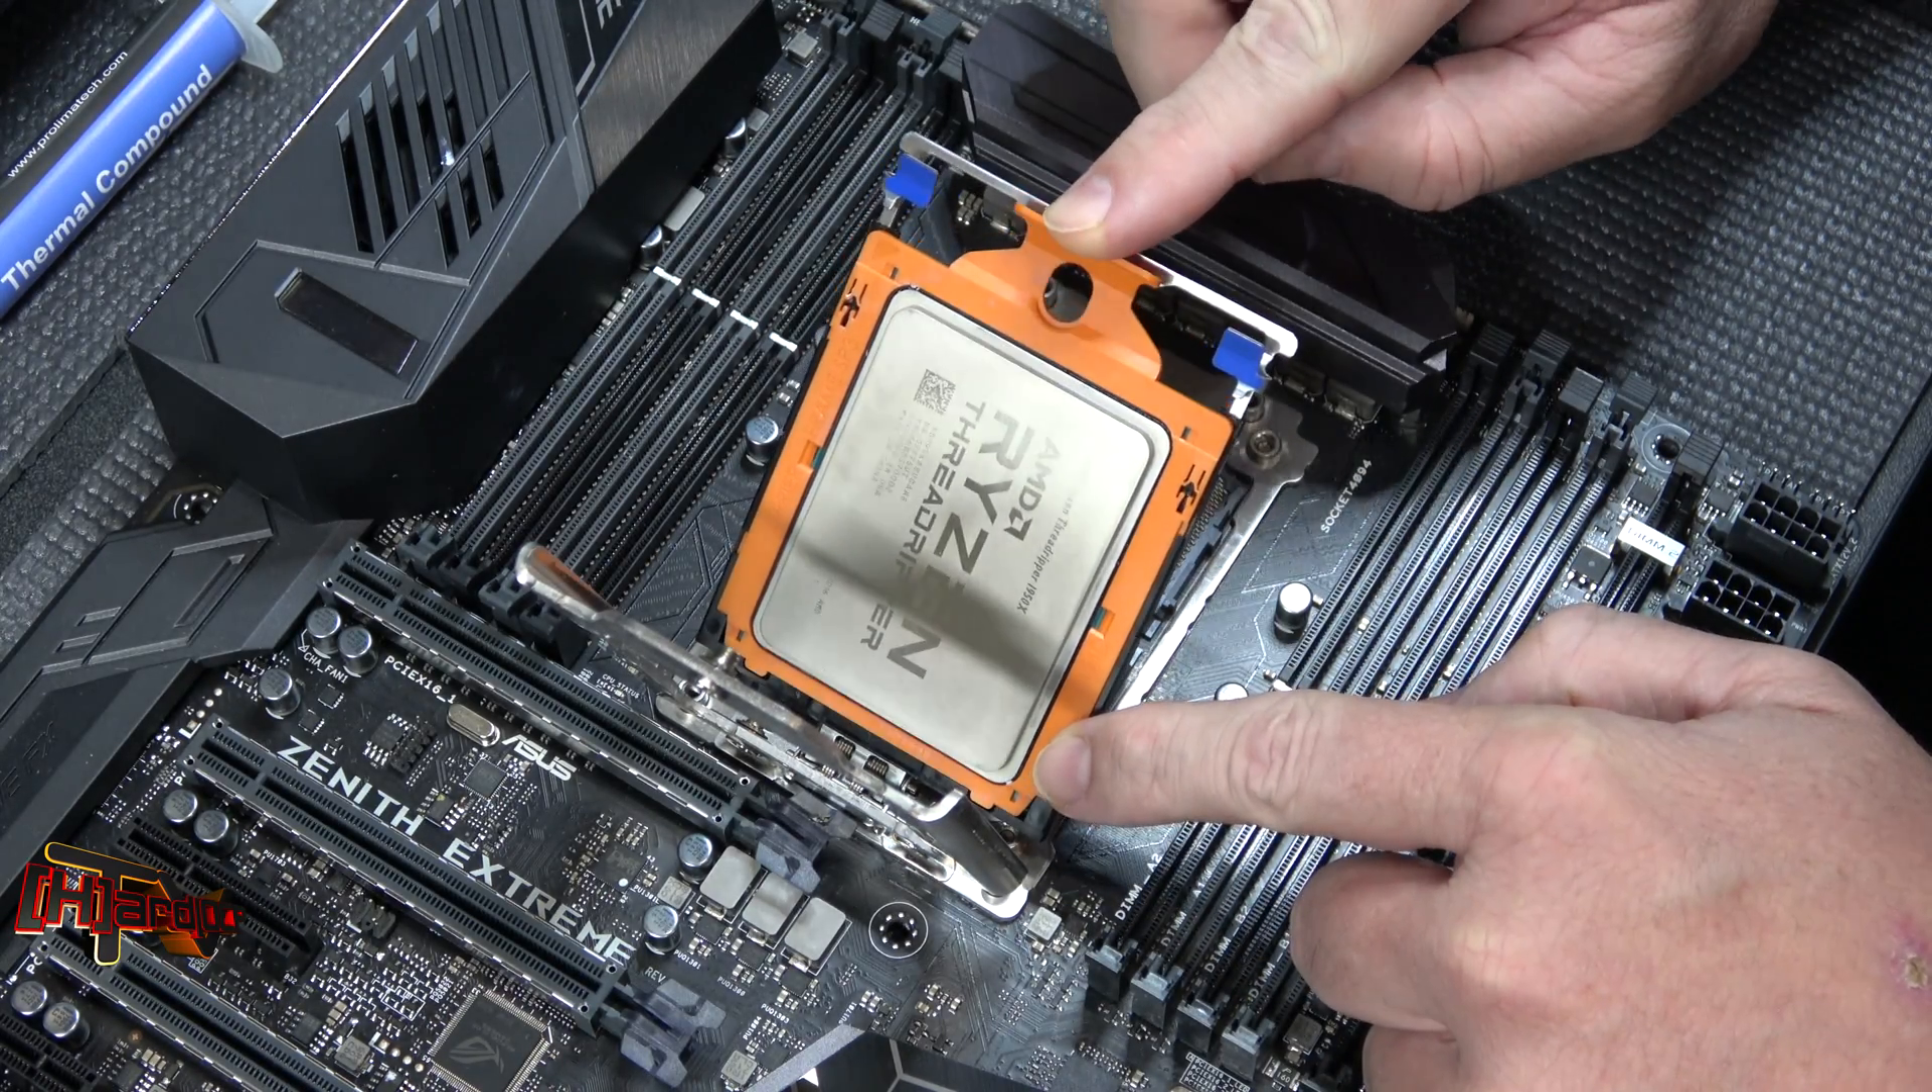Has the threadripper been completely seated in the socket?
No.